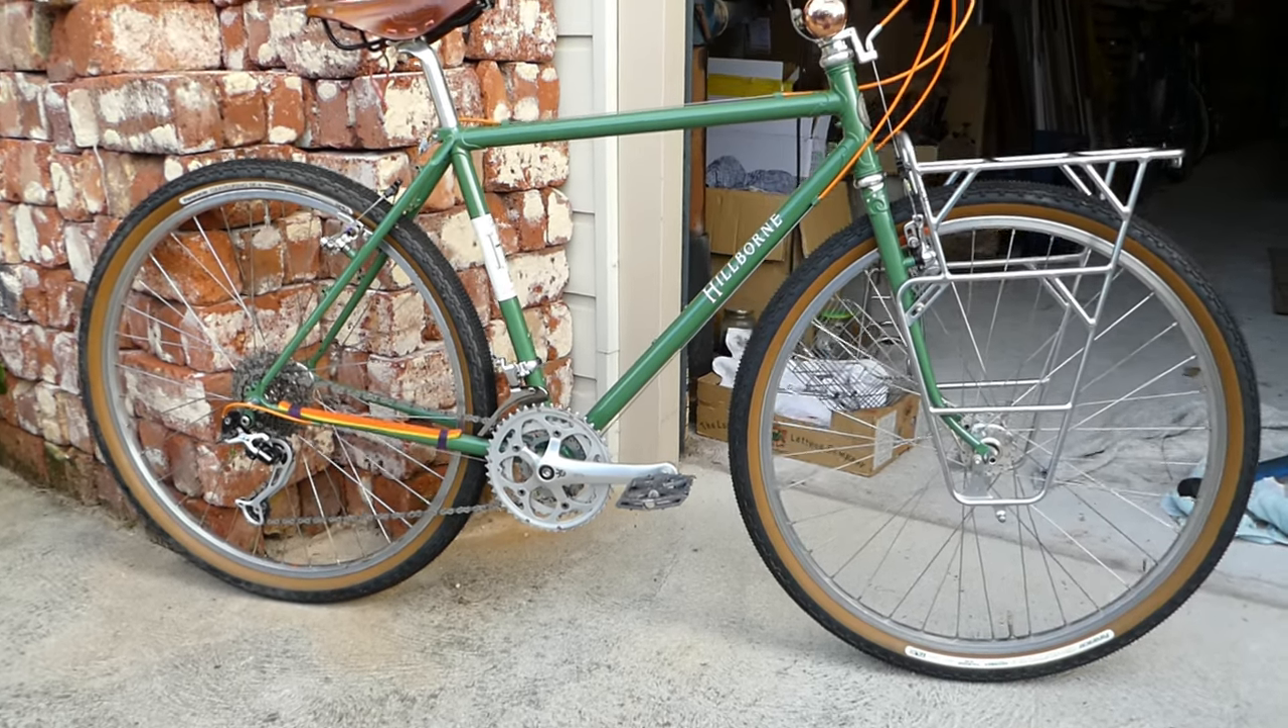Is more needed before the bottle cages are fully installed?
Yes.